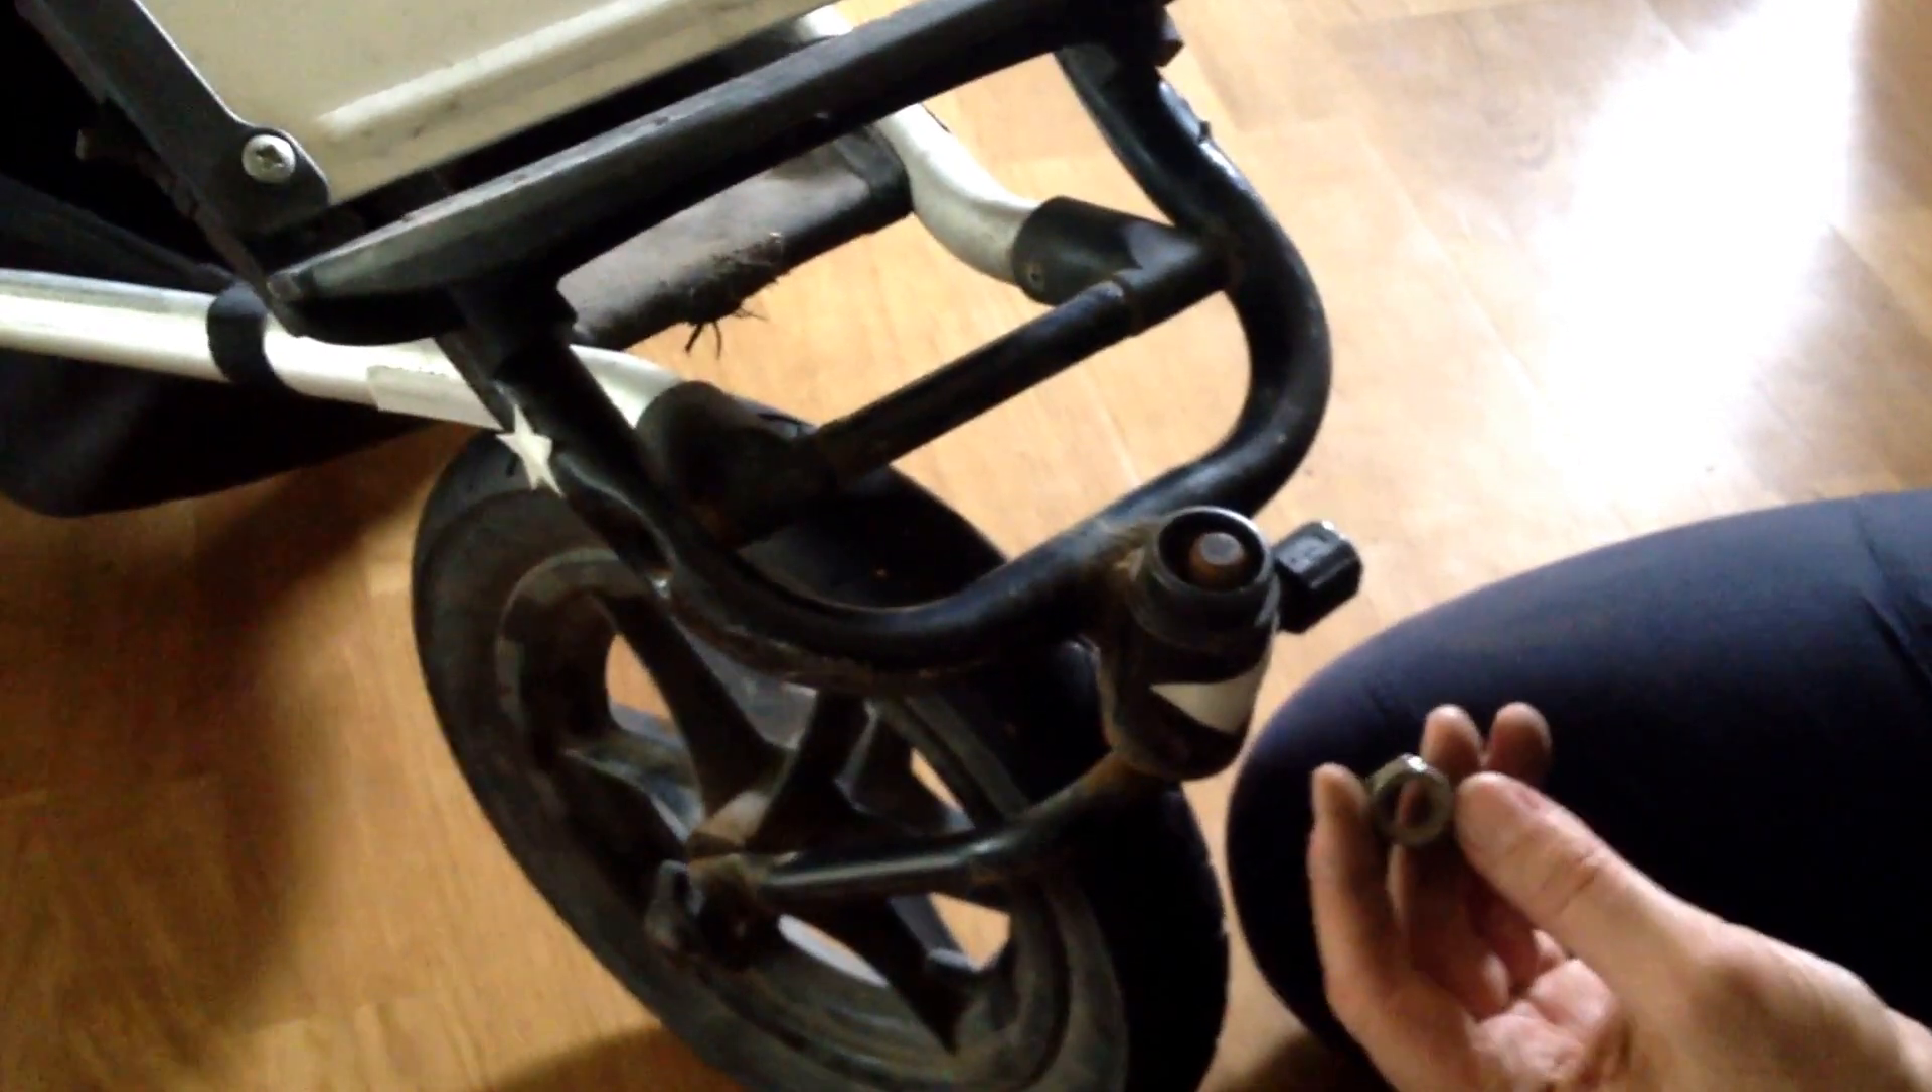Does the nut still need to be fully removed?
No.